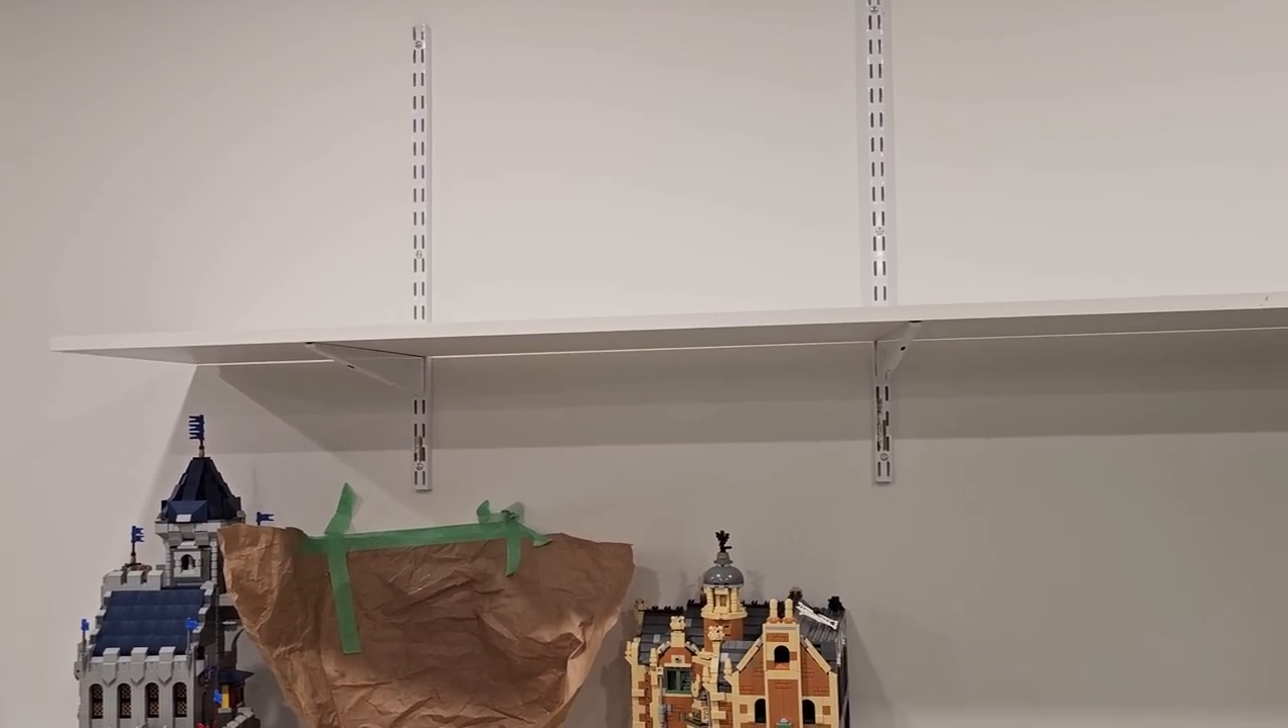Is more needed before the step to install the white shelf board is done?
No.